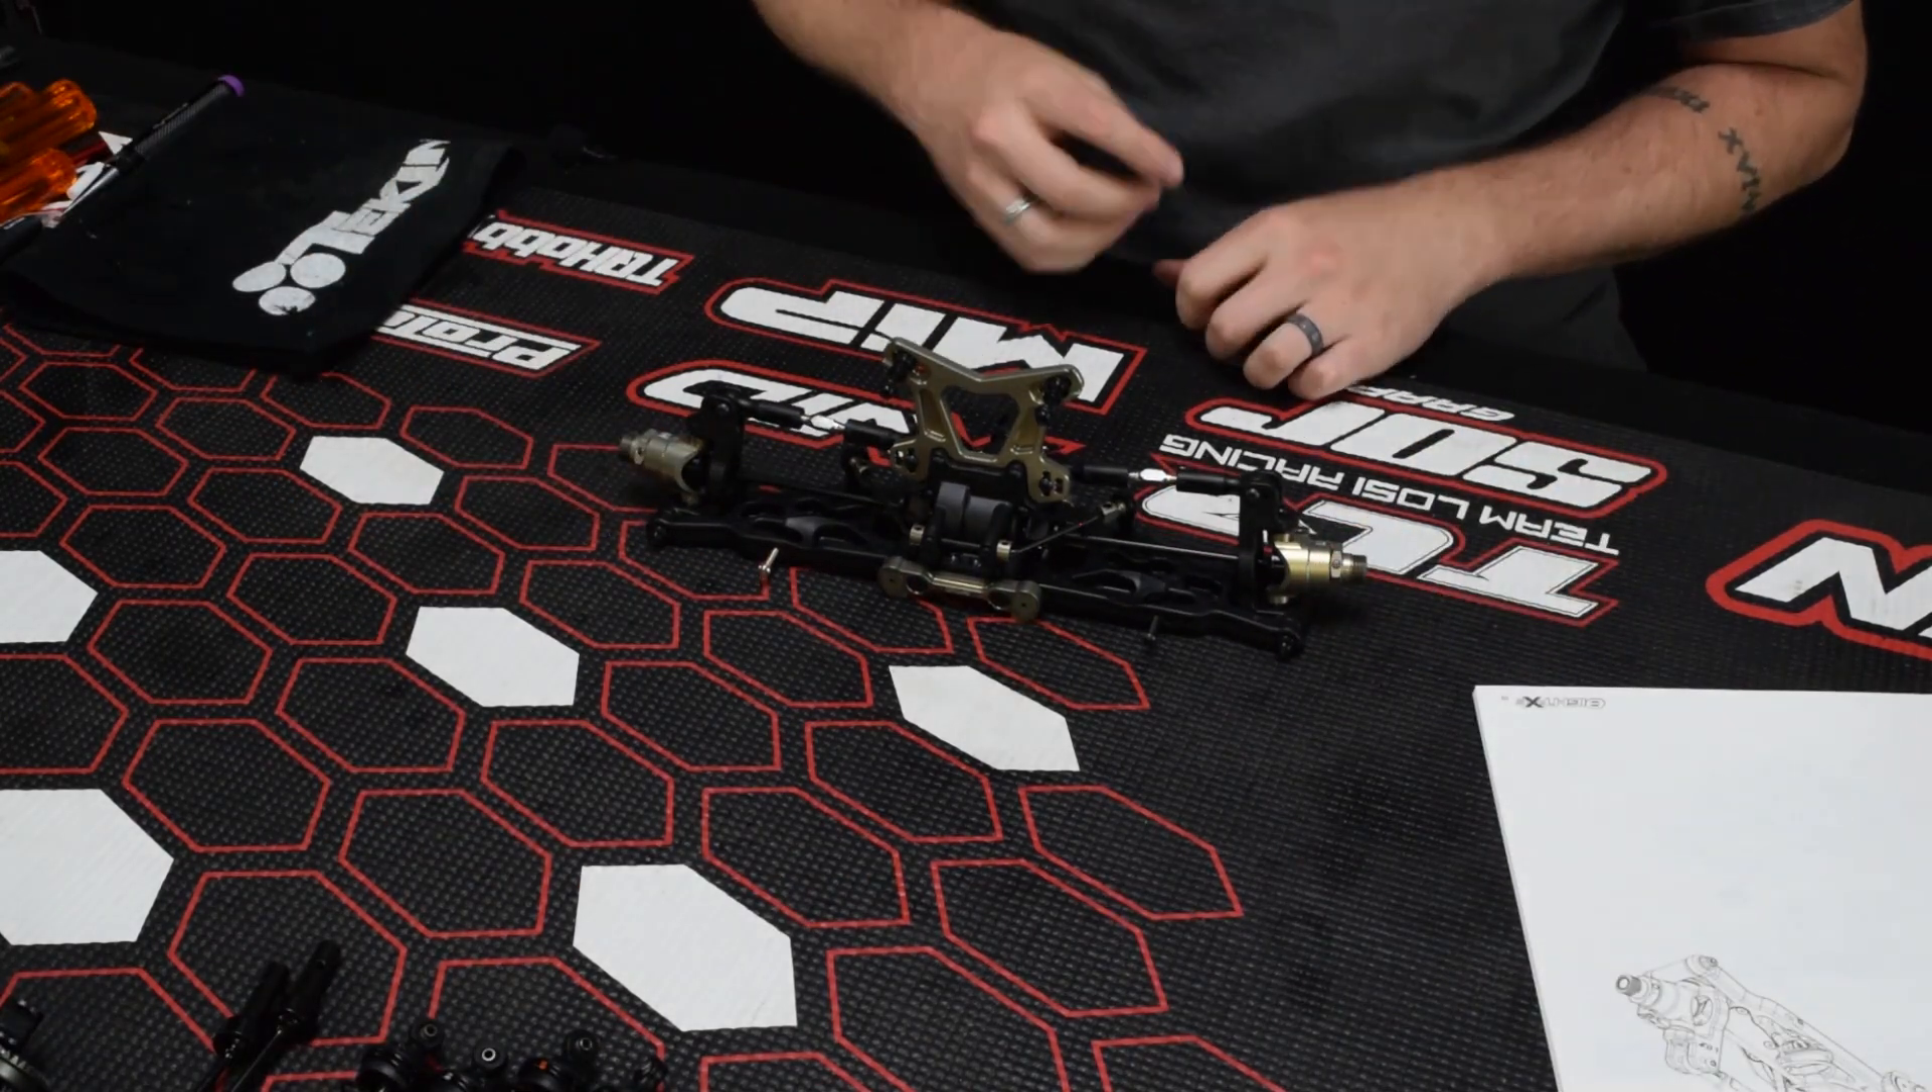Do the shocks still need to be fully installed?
Yes.